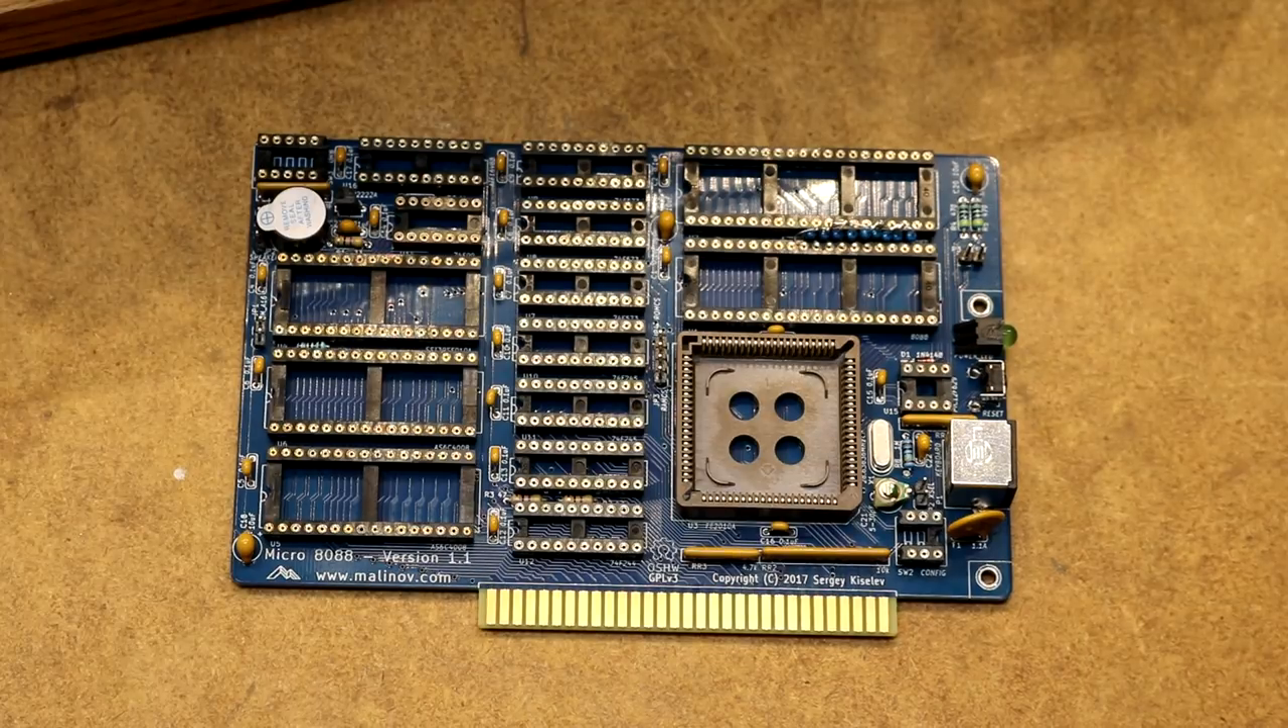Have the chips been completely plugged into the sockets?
No.